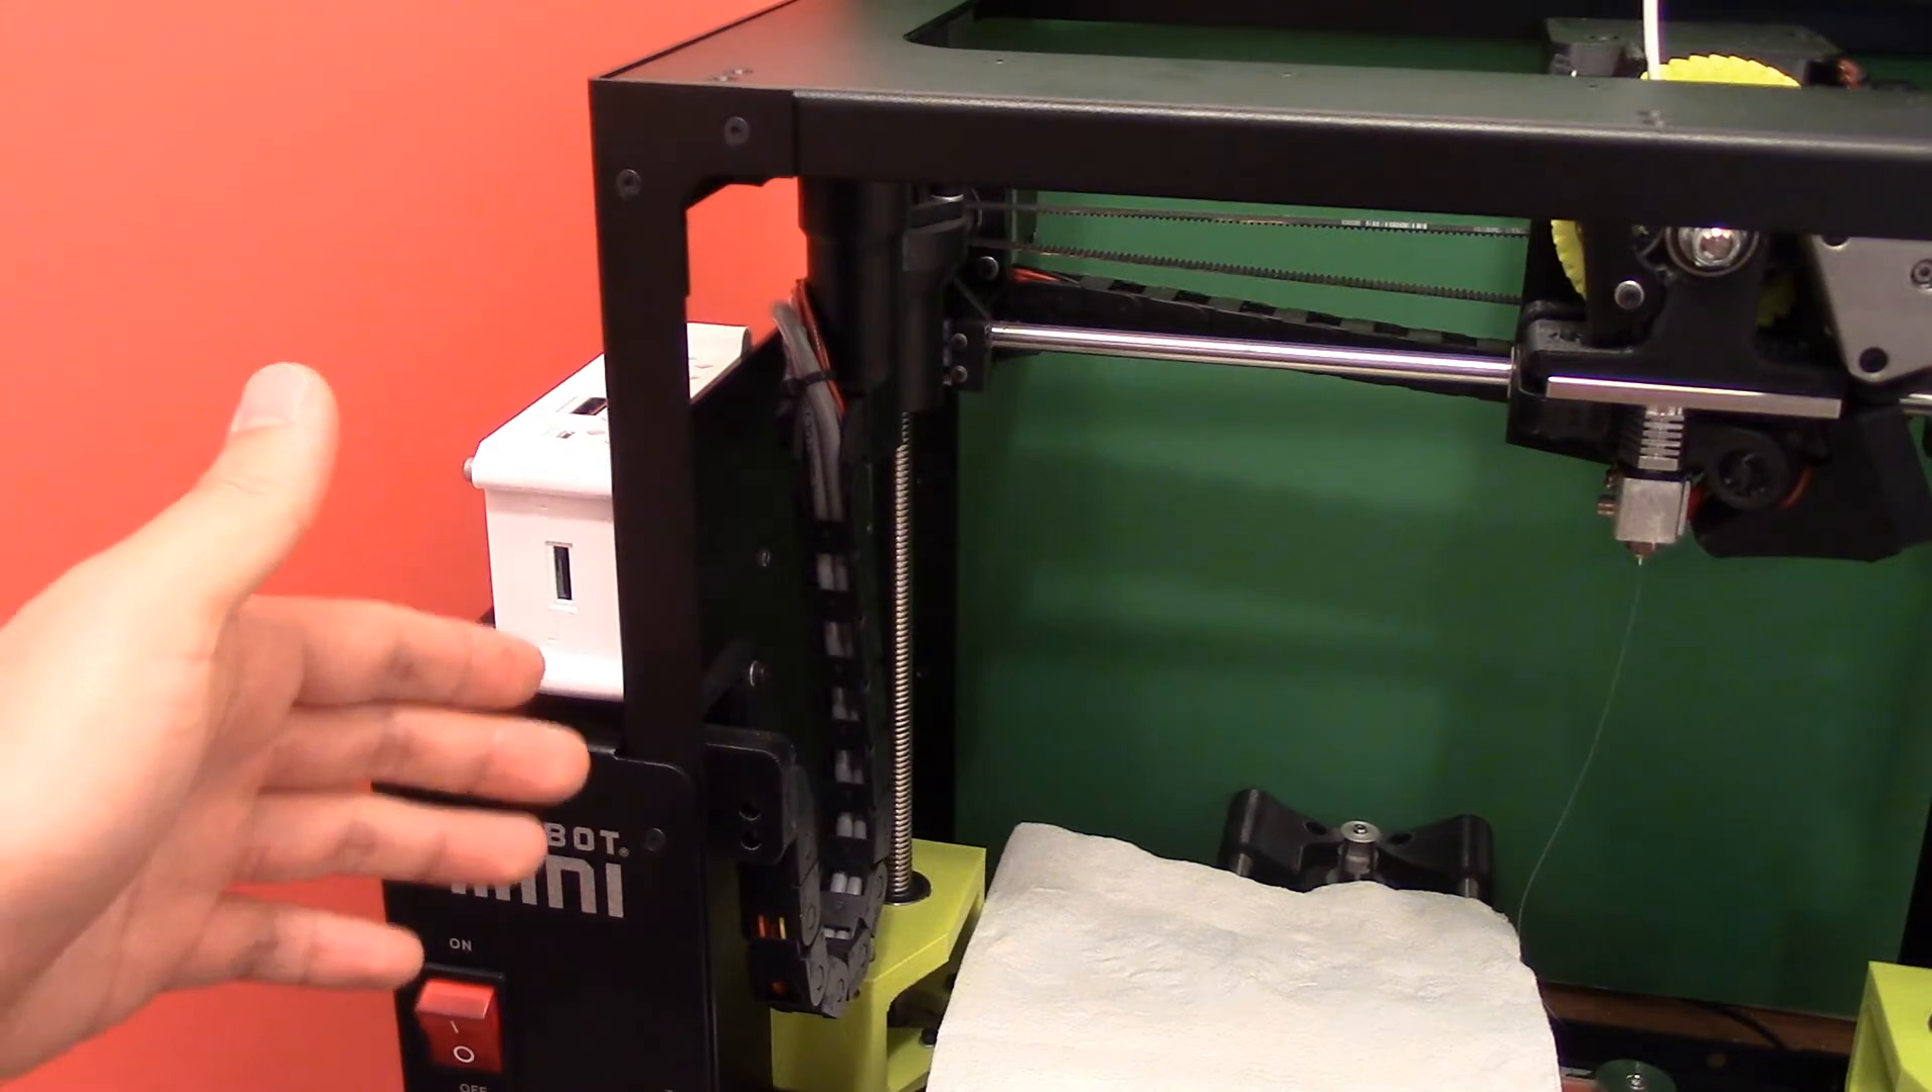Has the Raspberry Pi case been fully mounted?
Yes.